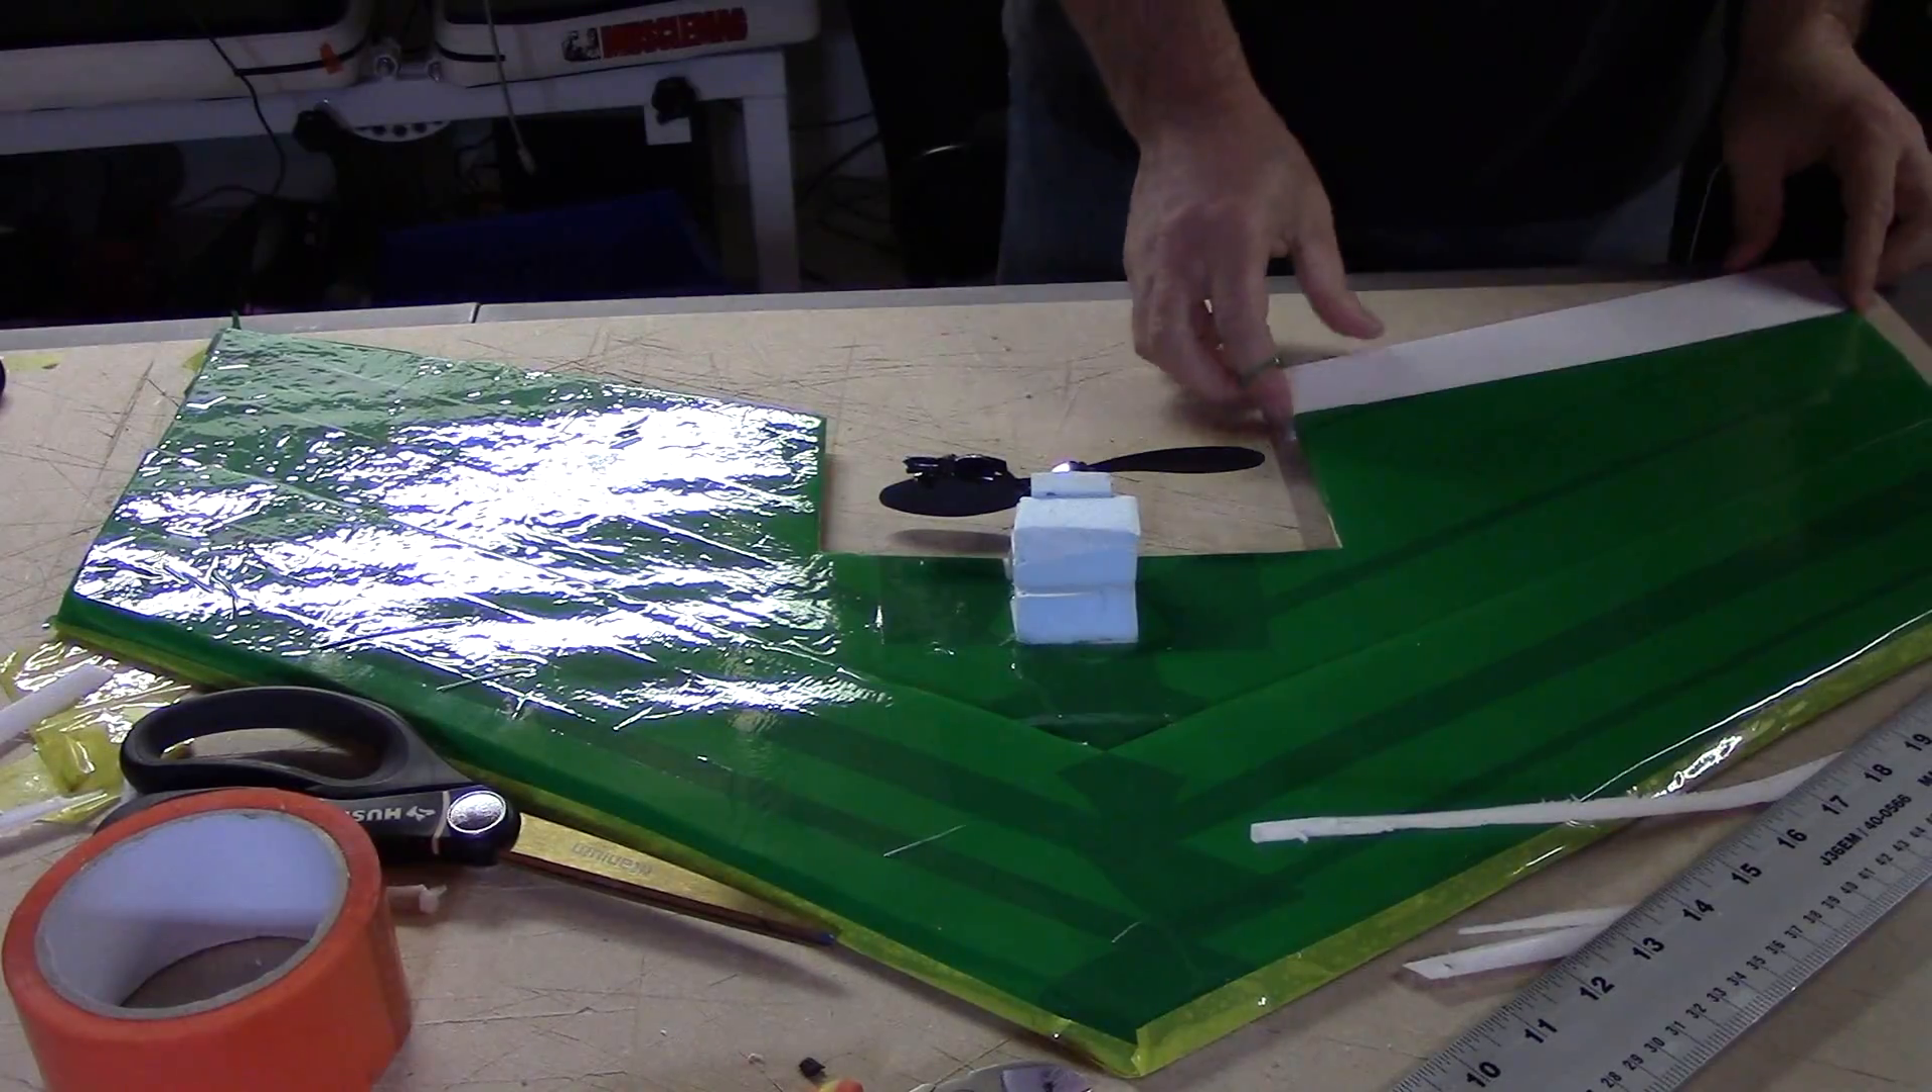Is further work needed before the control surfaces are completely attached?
Yes.